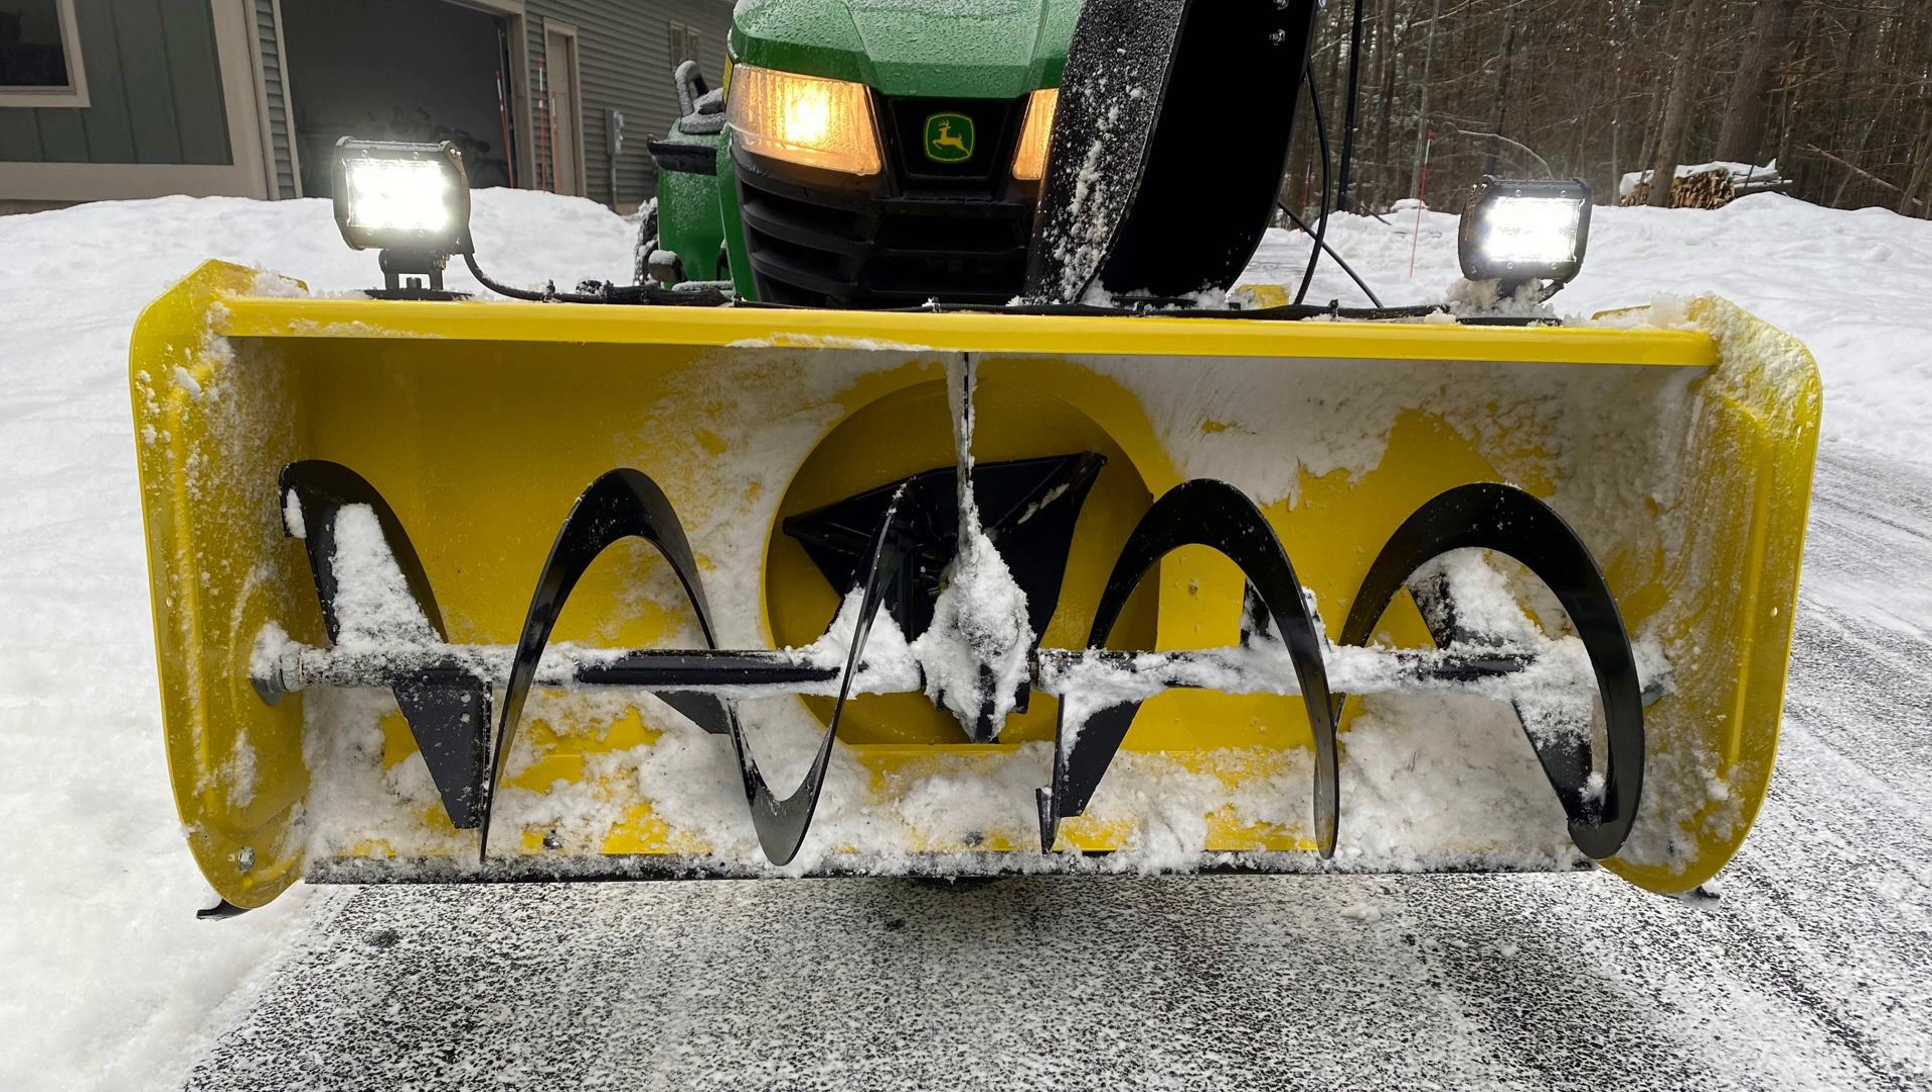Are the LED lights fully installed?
Yes.